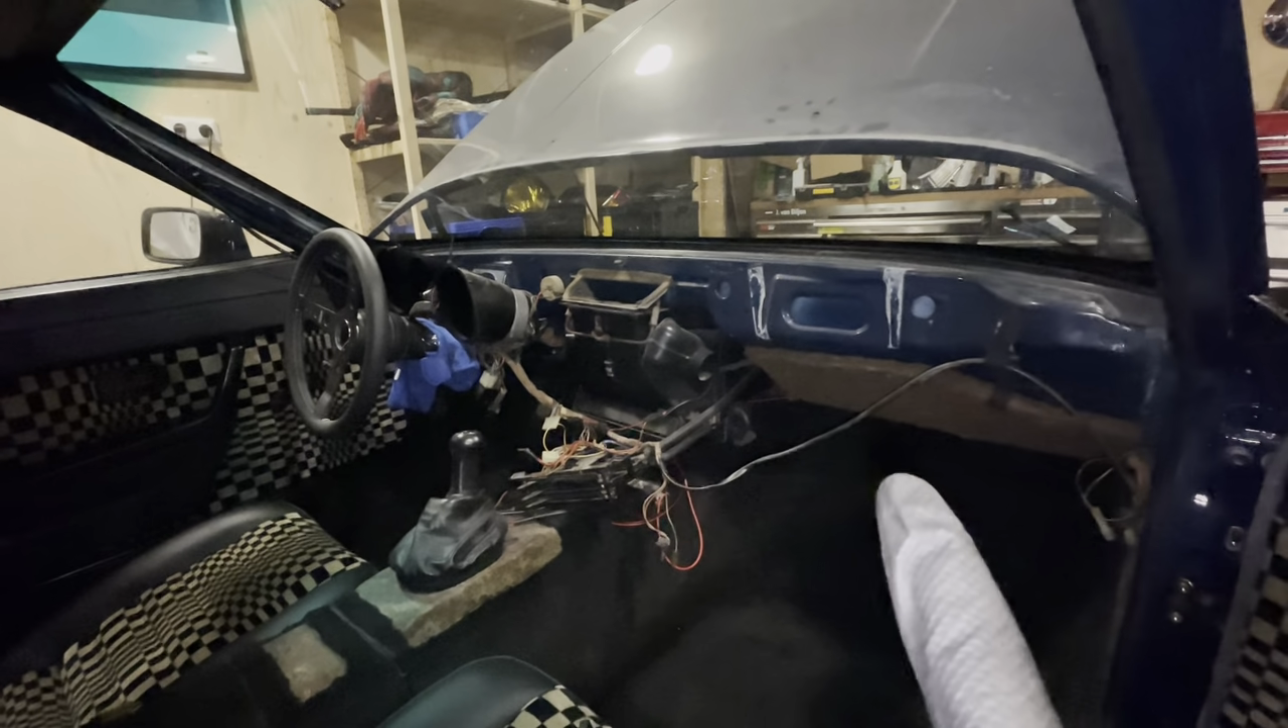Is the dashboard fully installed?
No.